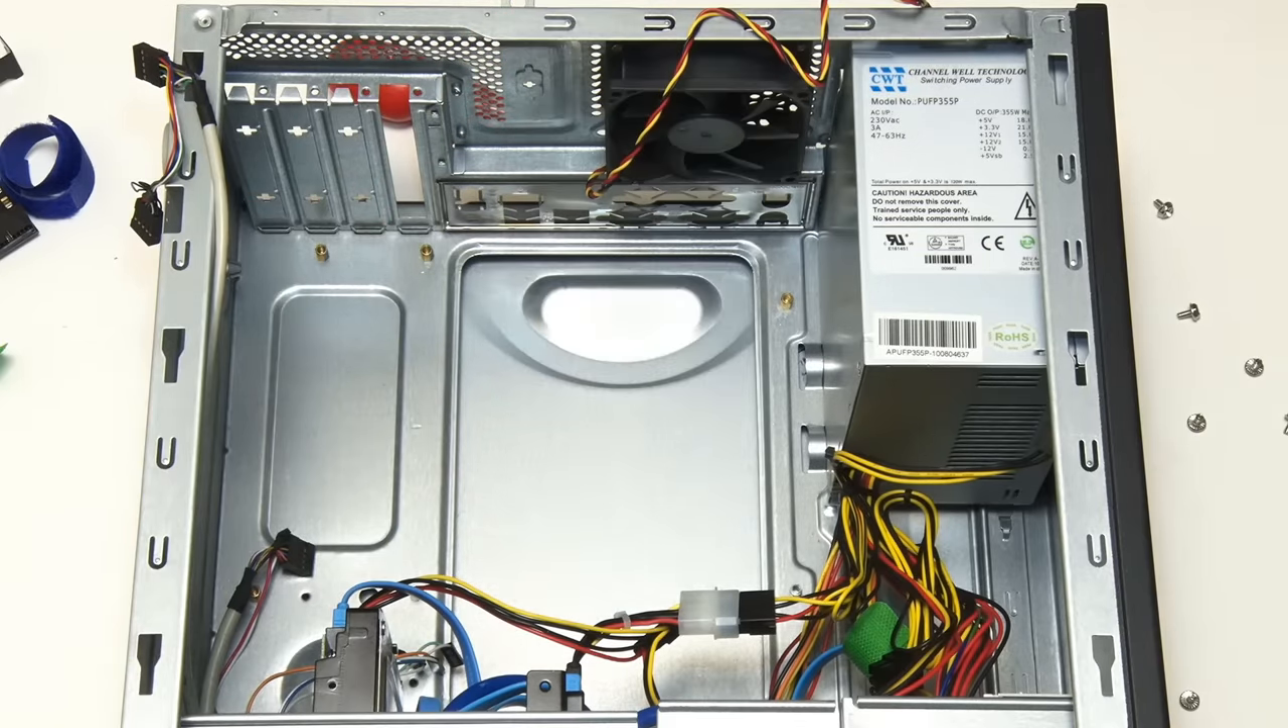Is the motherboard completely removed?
Yes.